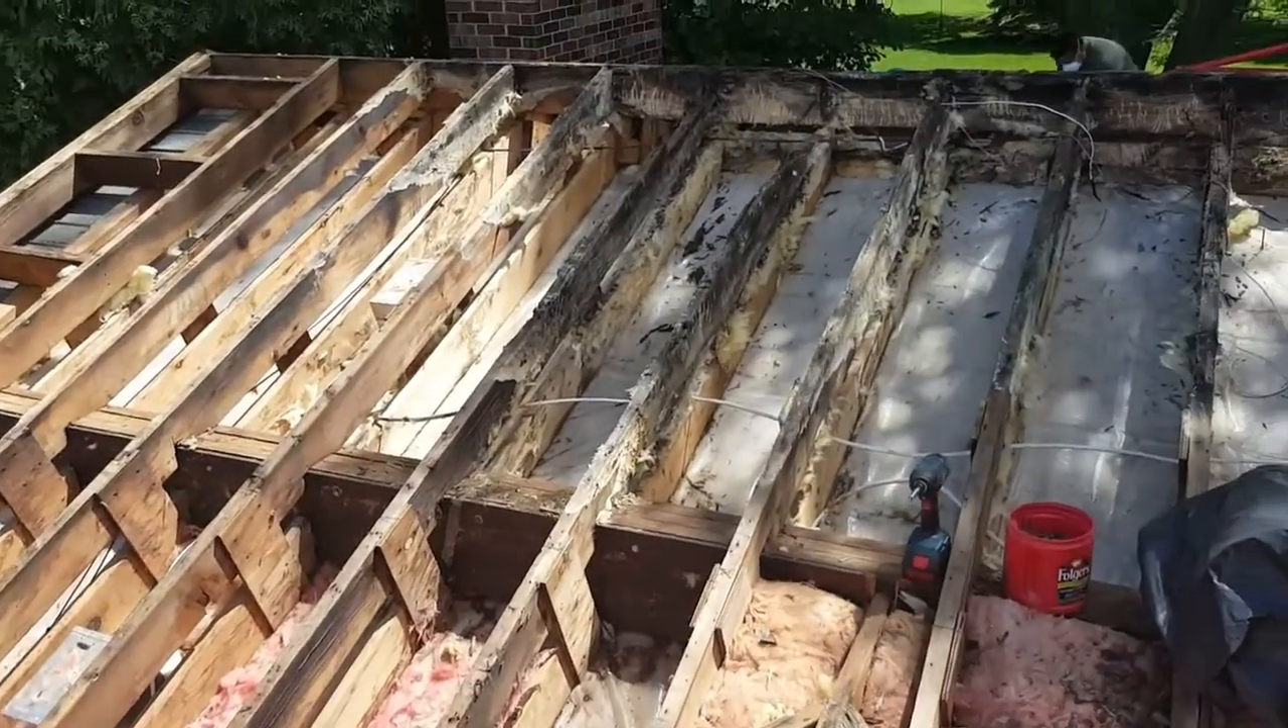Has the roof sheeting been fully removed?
Yes.